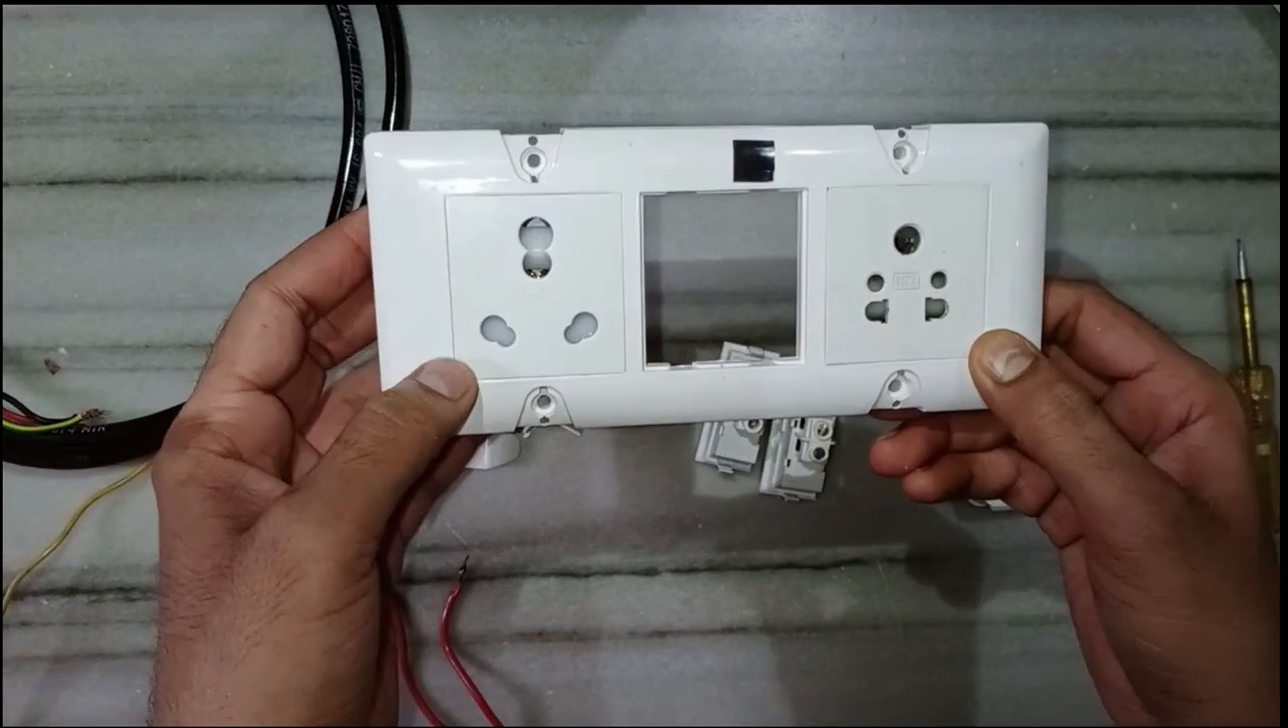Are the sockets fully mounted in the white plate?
Yes.